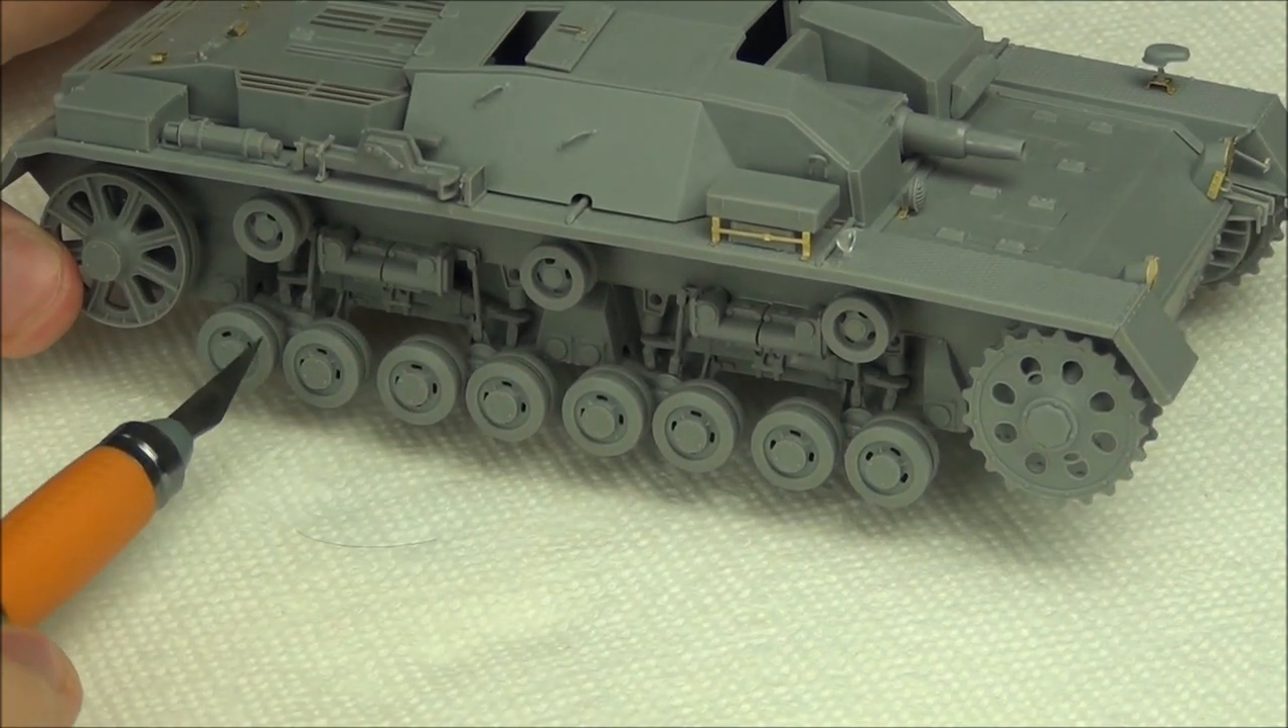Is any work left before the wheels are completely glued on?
No.